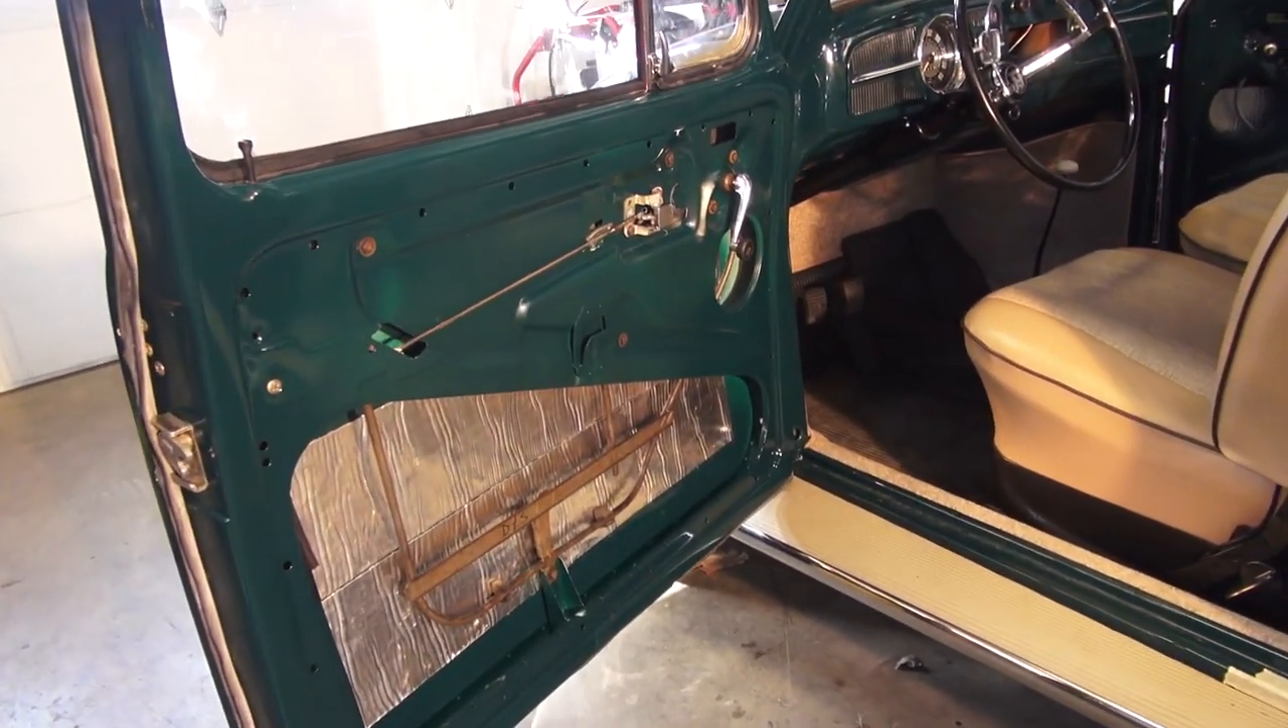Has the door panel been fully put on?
No.